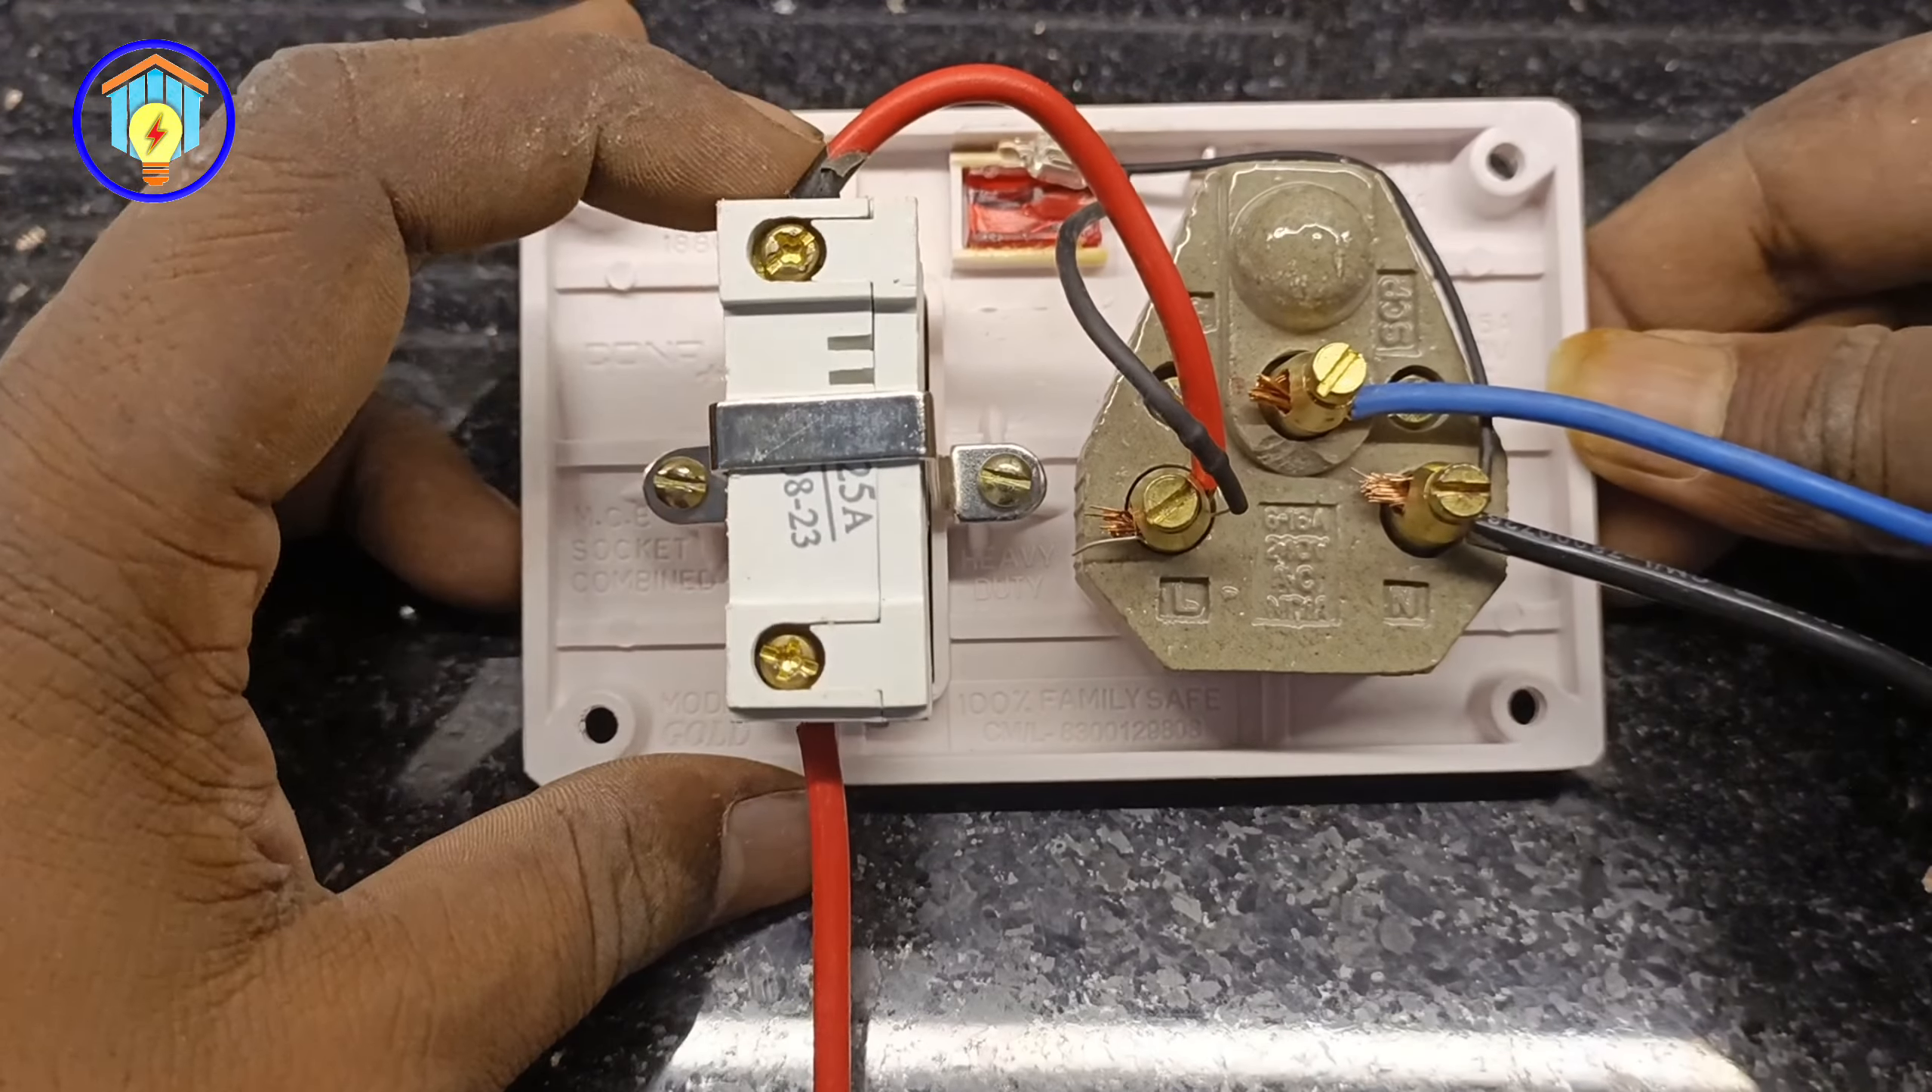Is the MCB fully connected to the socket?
Yes.